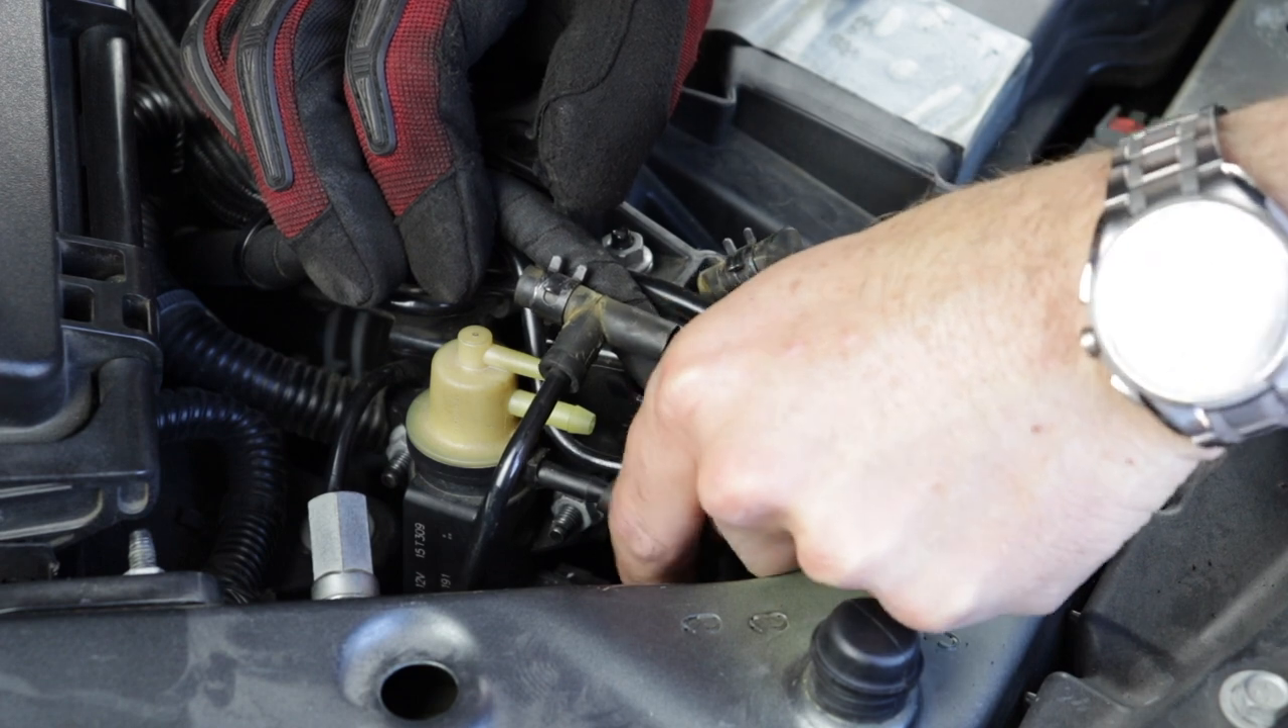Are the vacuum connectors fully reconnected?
No.